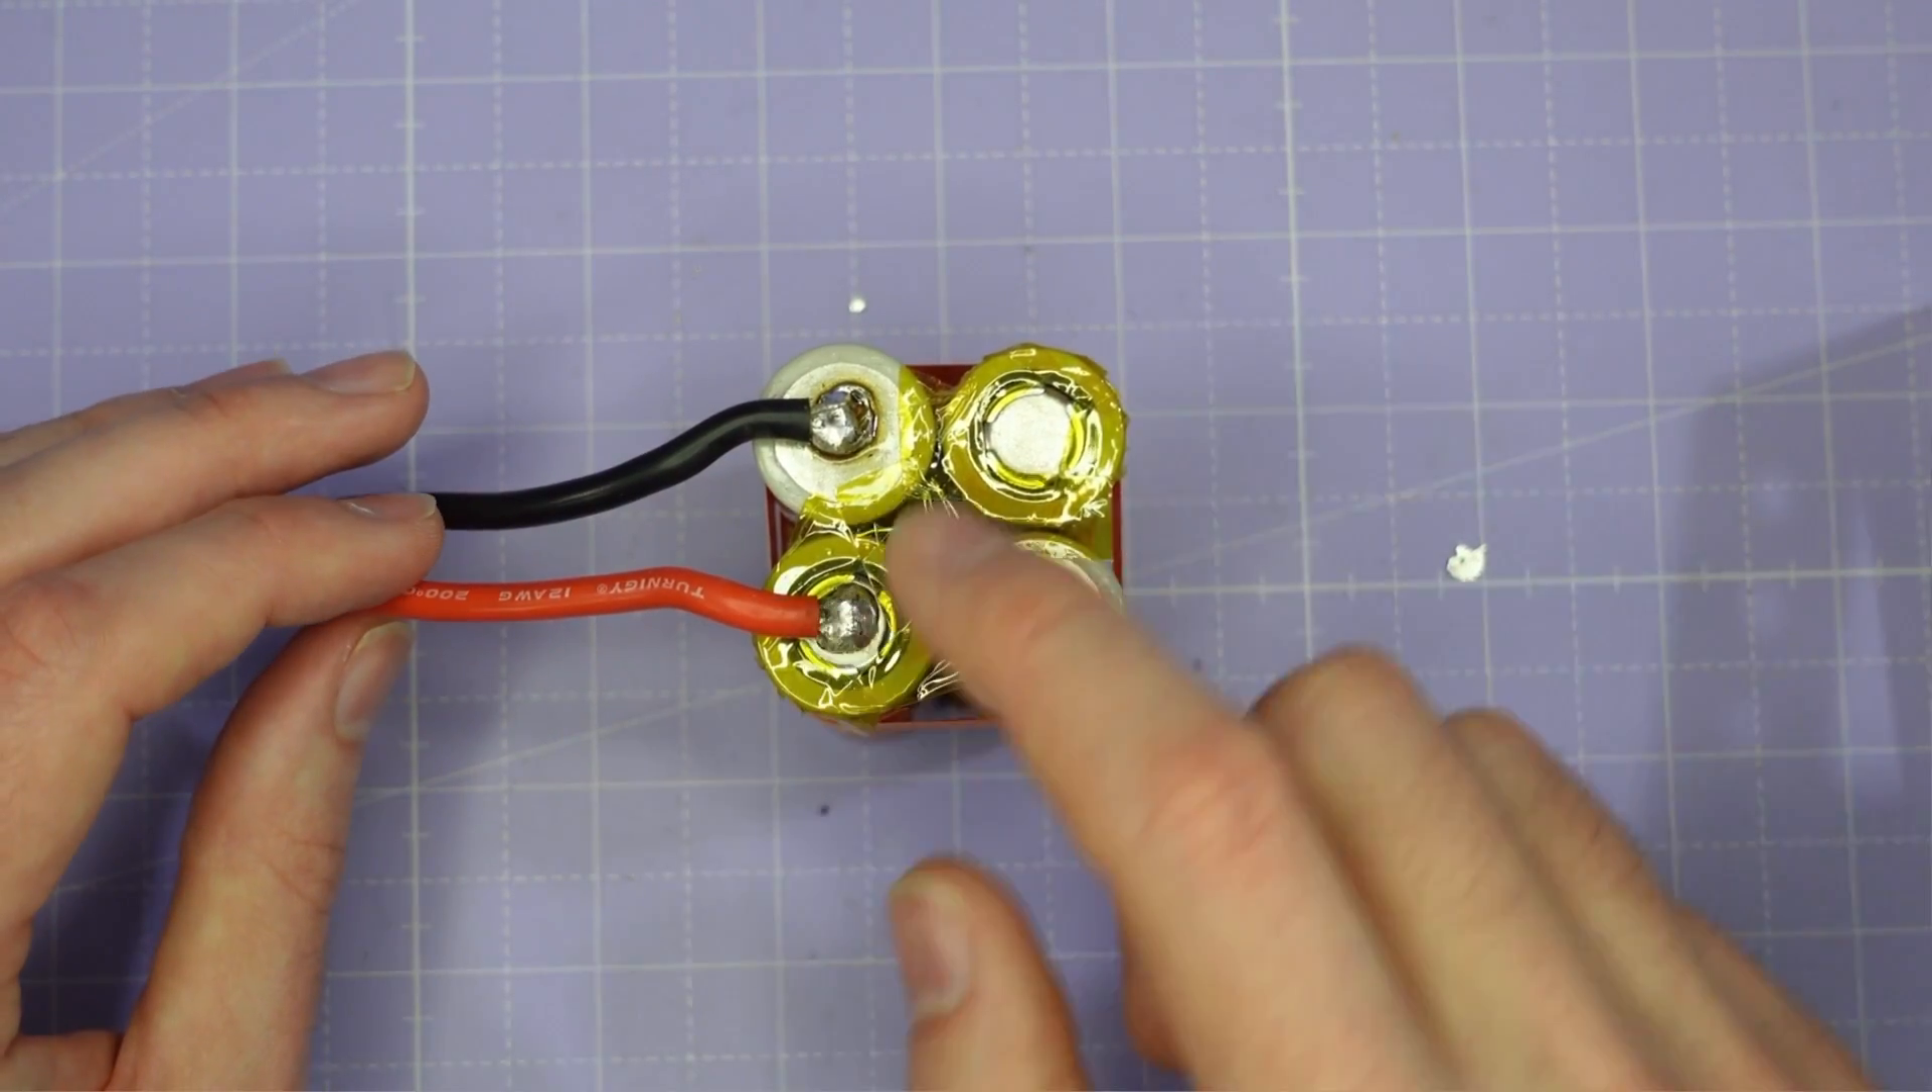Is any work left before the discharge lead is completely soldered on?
No.